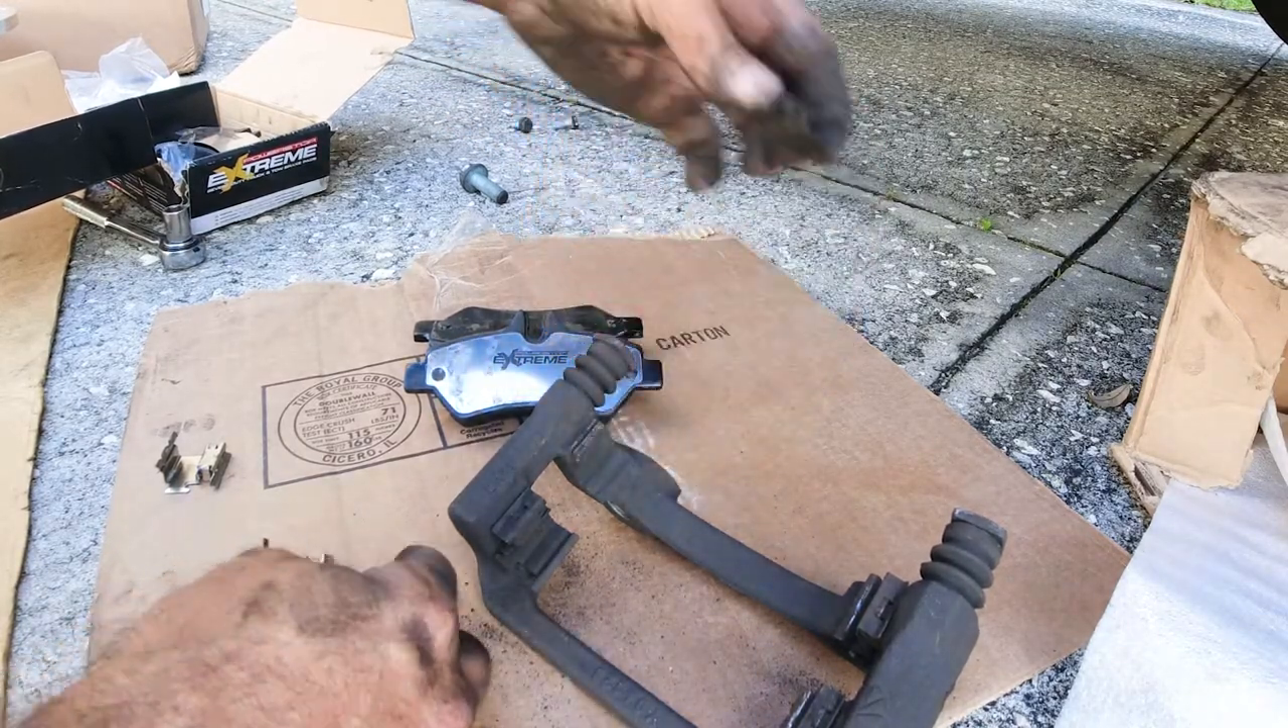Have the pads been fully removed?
Yes.